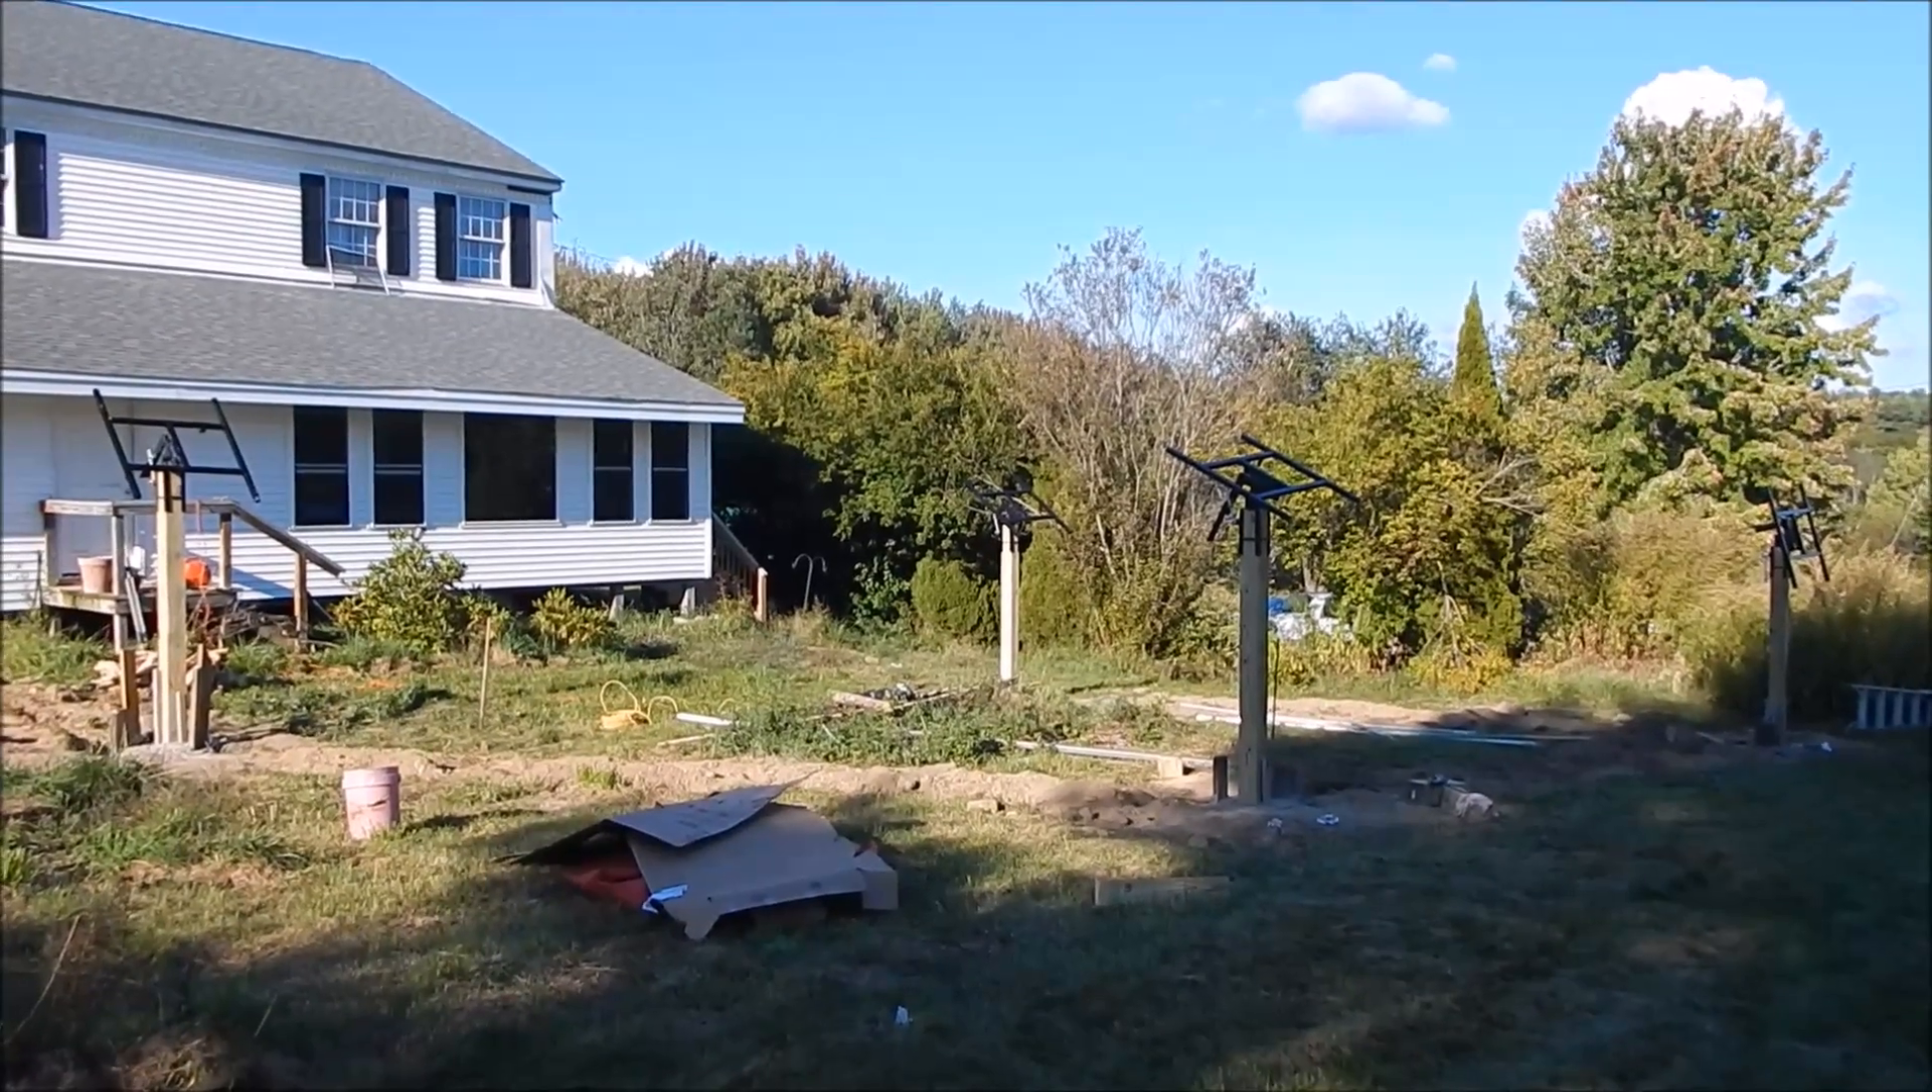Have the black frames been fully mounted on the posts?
Yes.